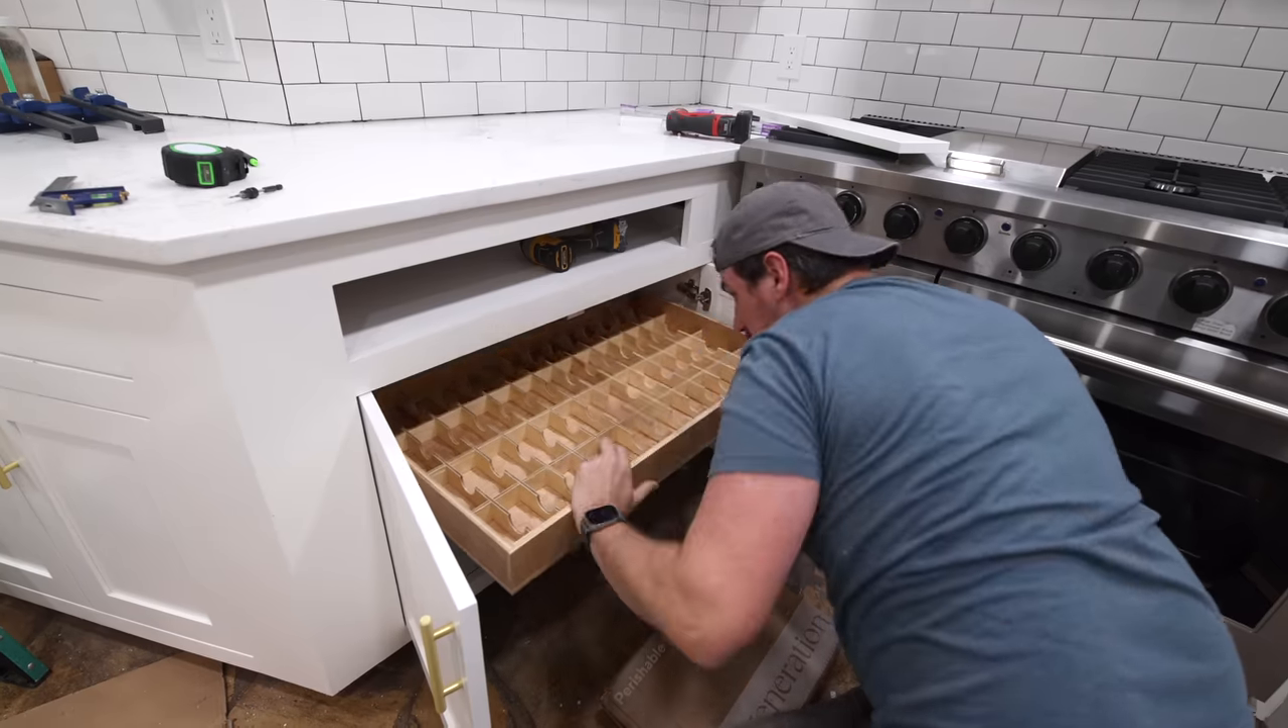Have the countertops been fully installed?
Yes.